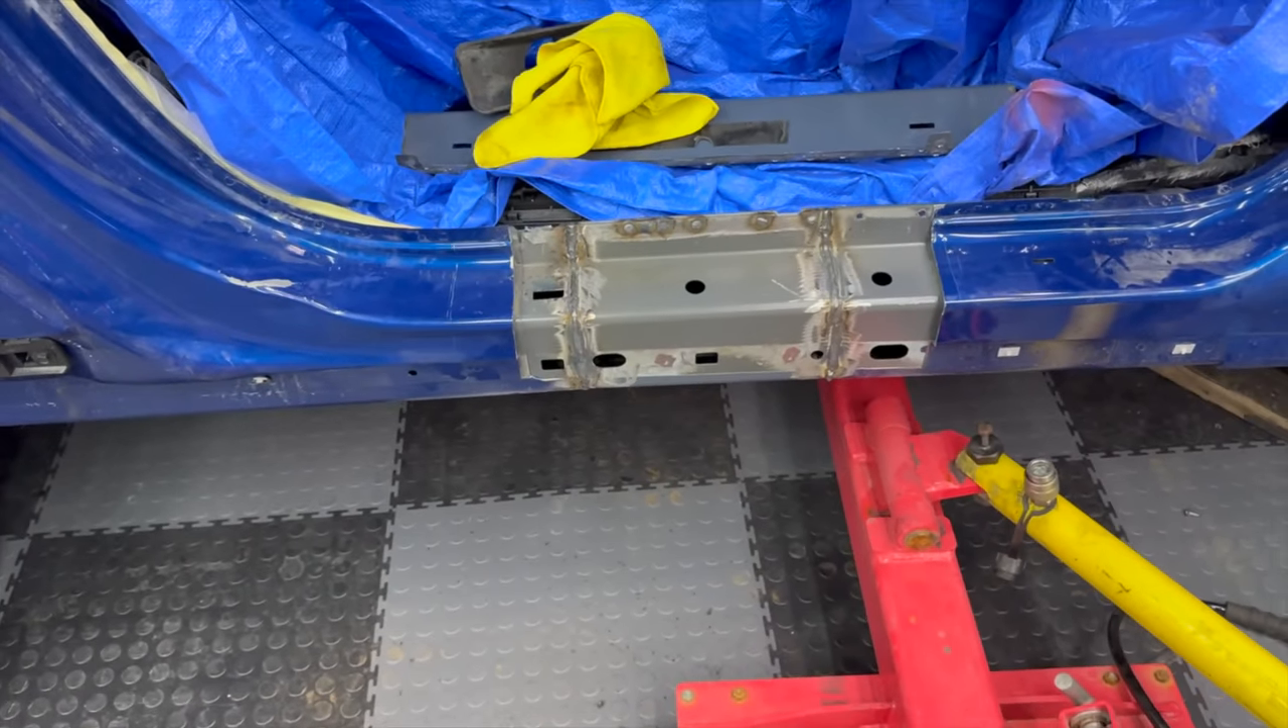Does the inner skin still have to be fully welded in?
No.